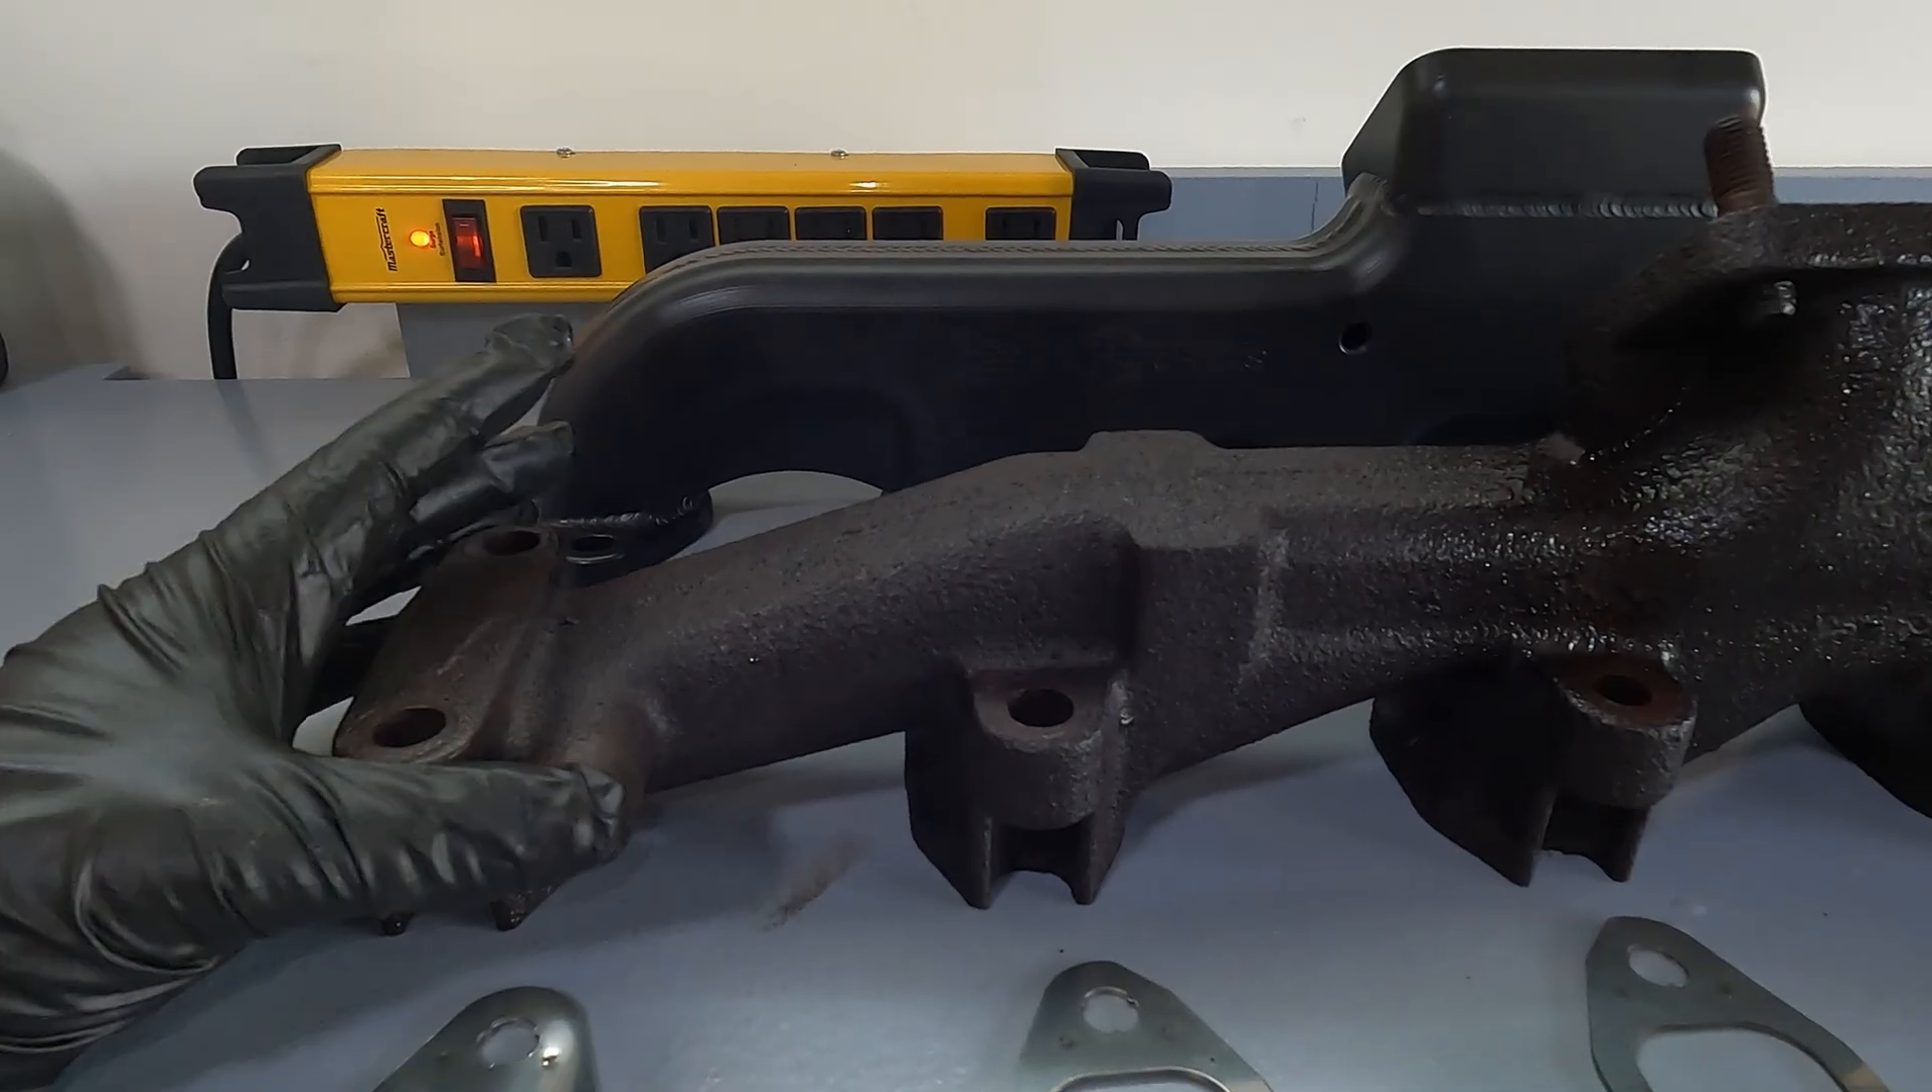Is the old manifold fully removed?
Yes.